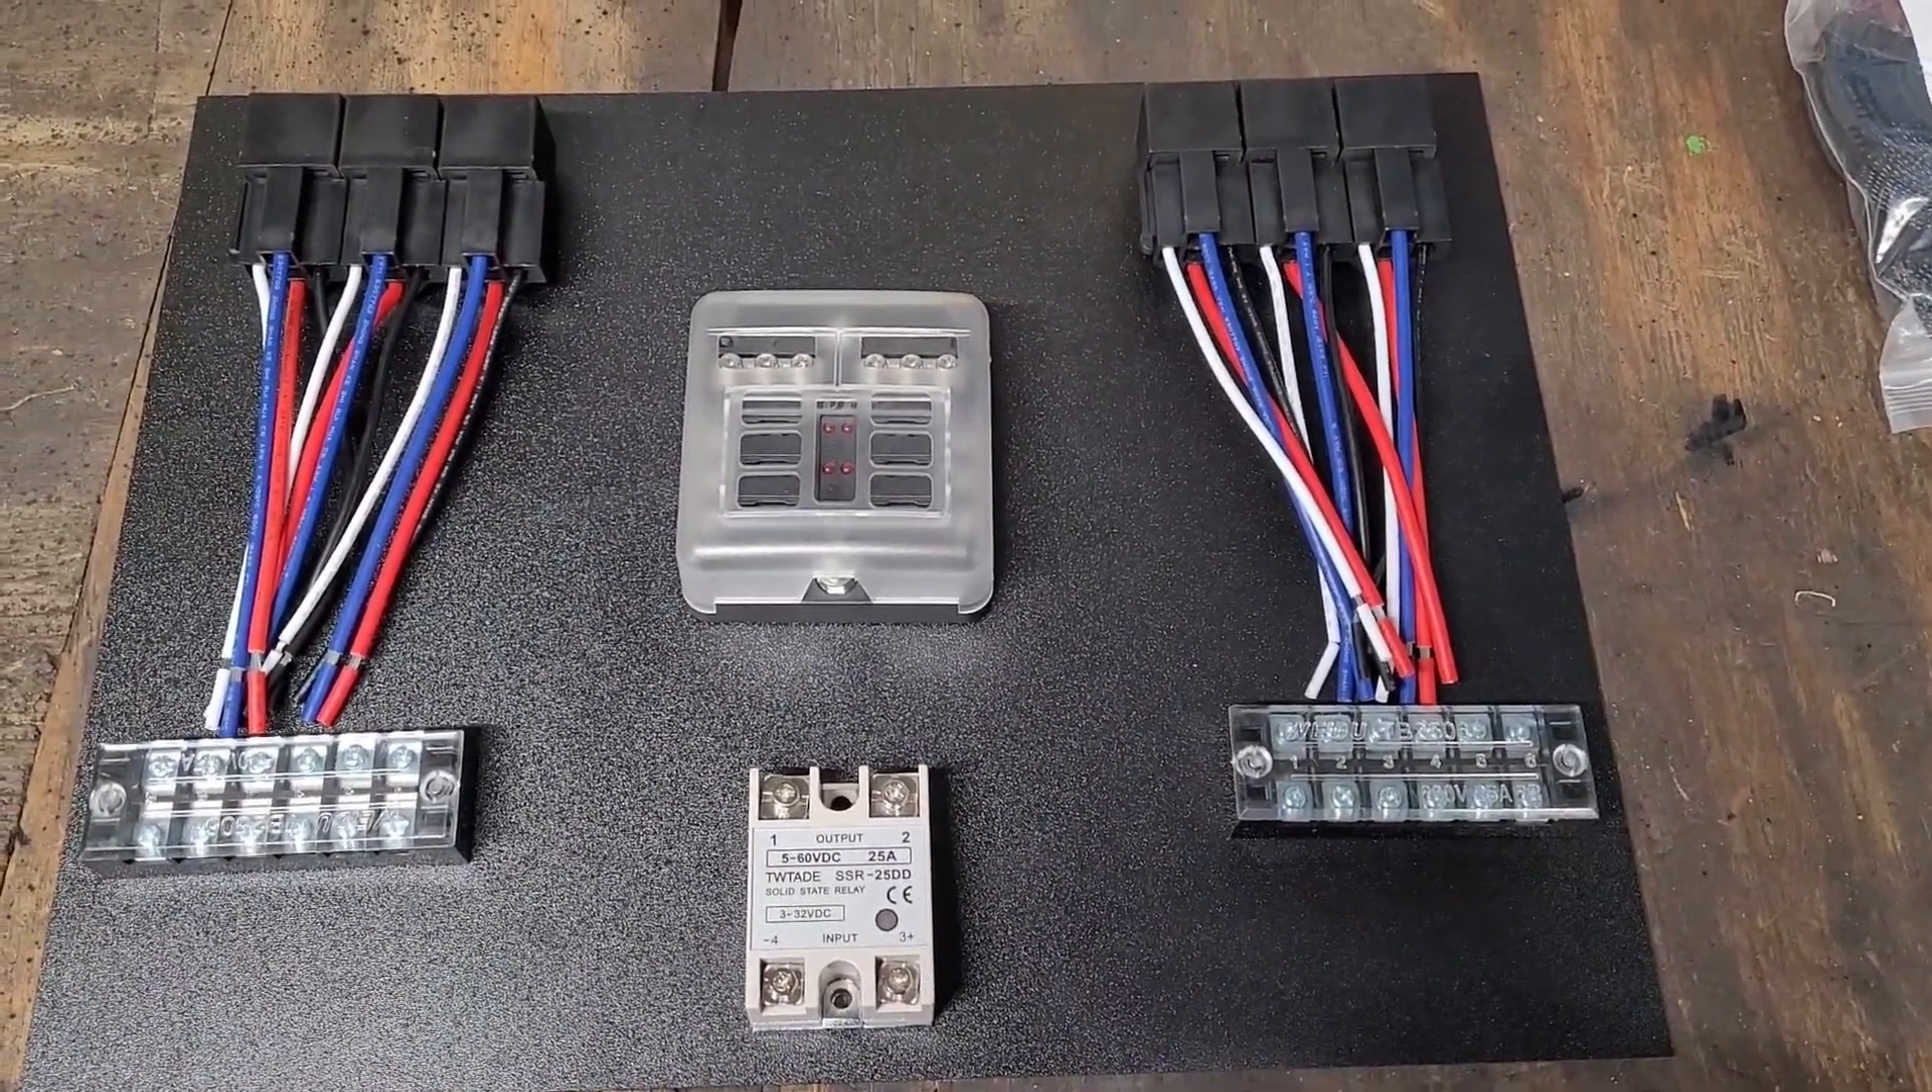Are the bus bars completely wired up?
No.